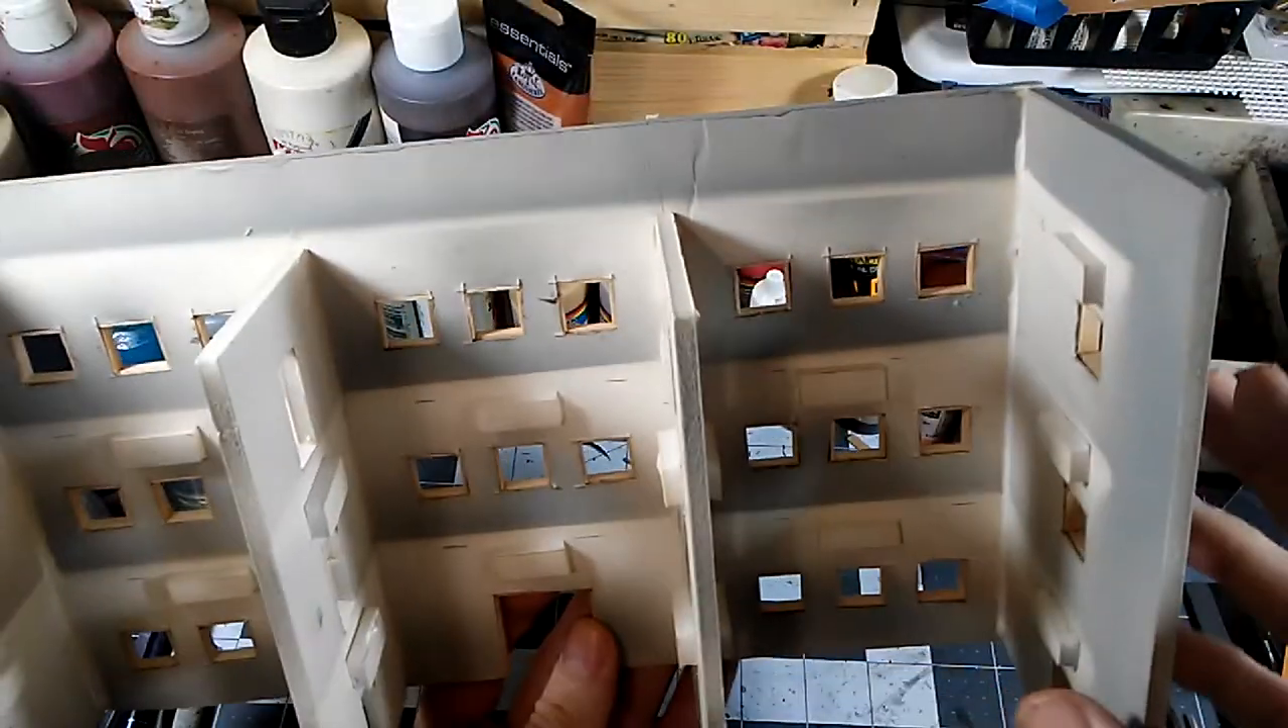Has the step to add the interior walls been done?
Yes.